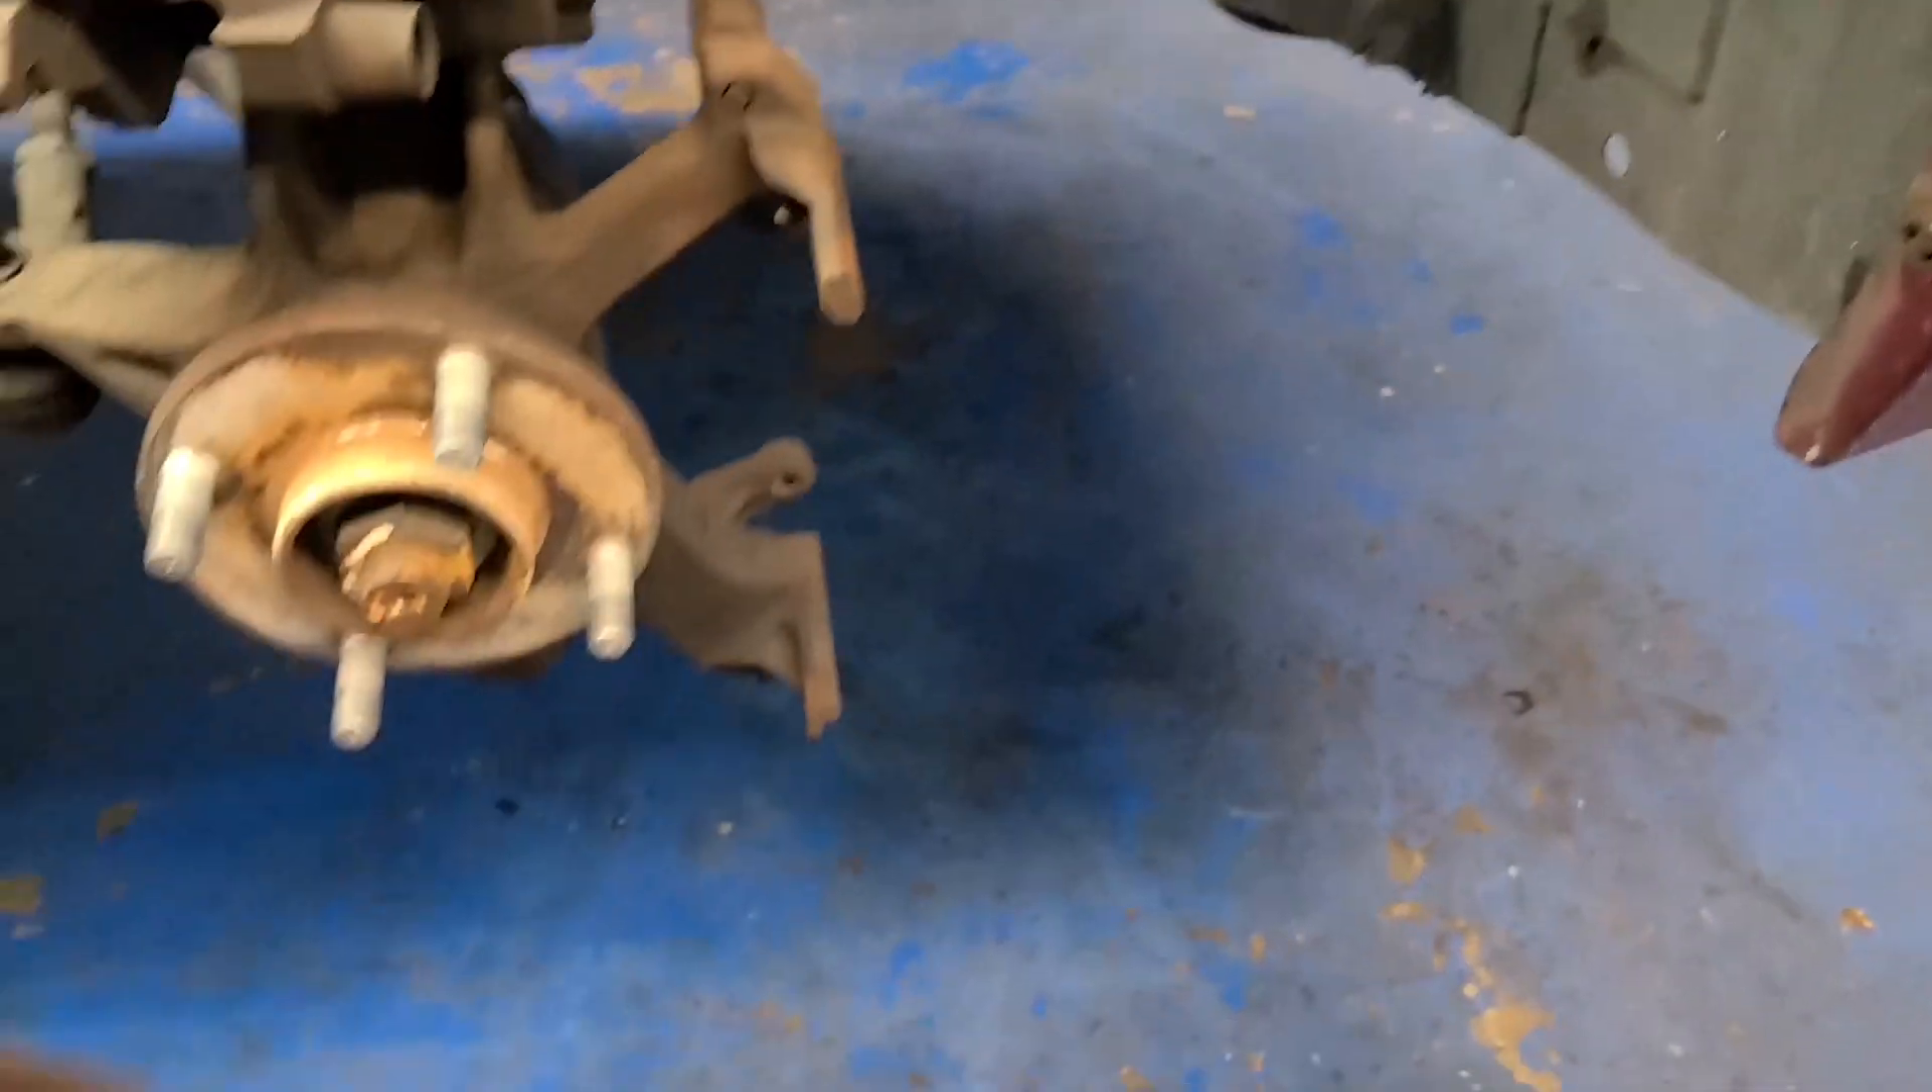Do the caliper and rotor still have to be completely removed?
No.